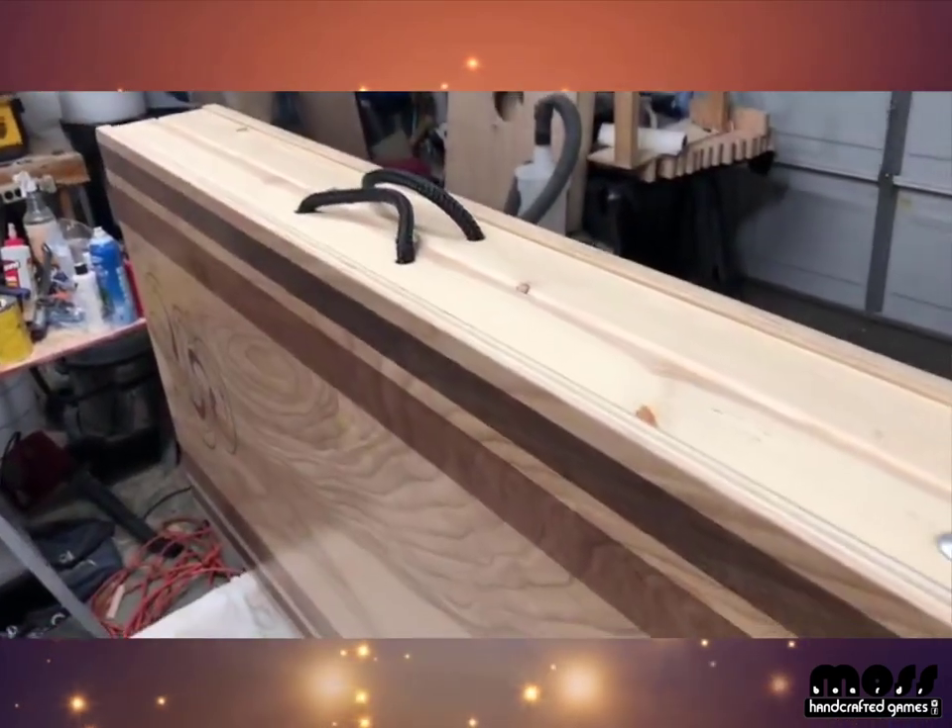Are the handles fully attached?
Yes.